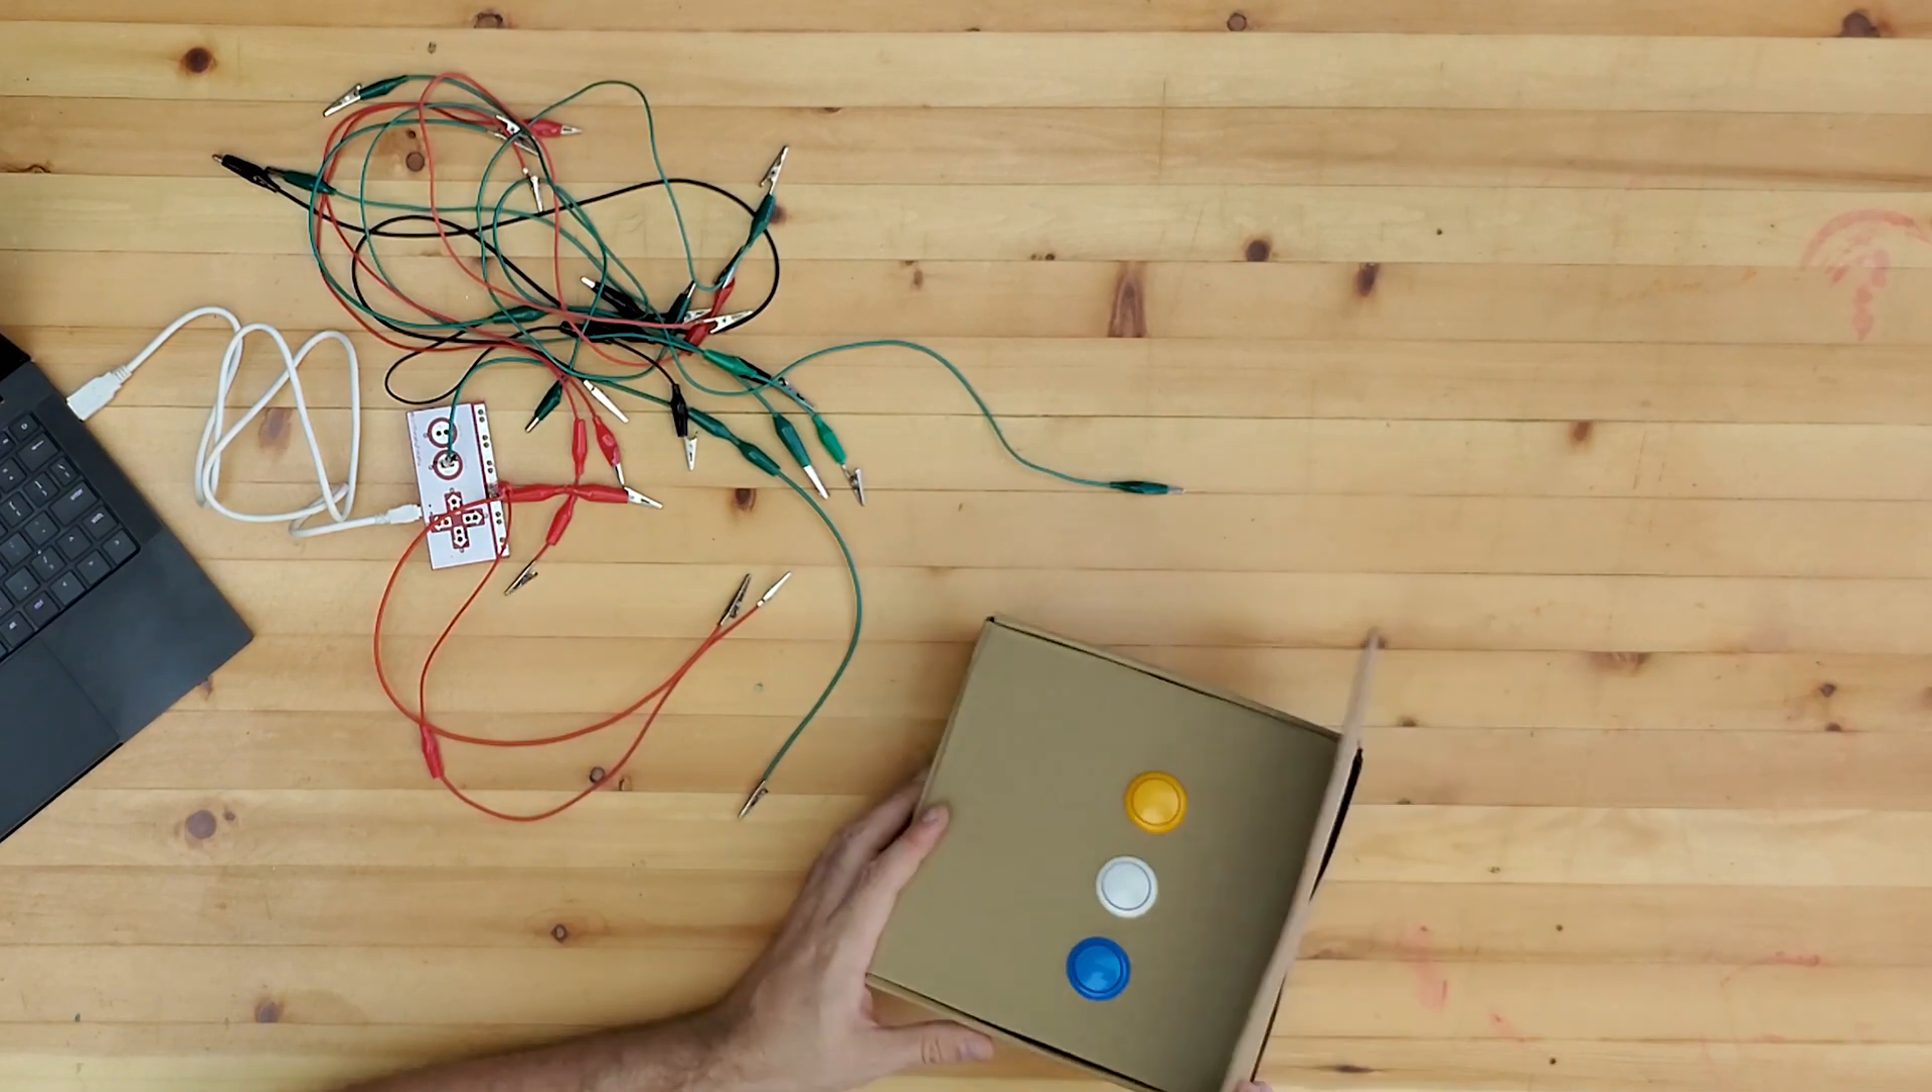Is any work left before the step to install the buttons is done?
No.